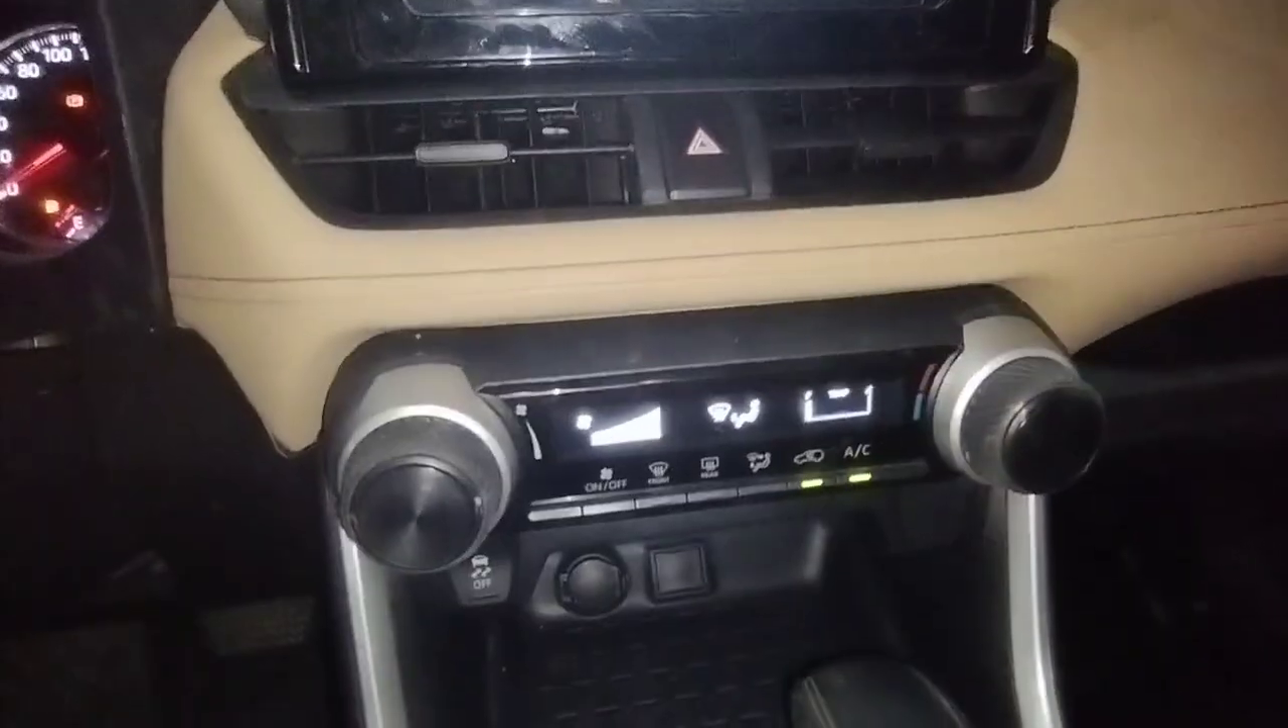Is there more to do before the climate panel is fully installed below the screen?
No.